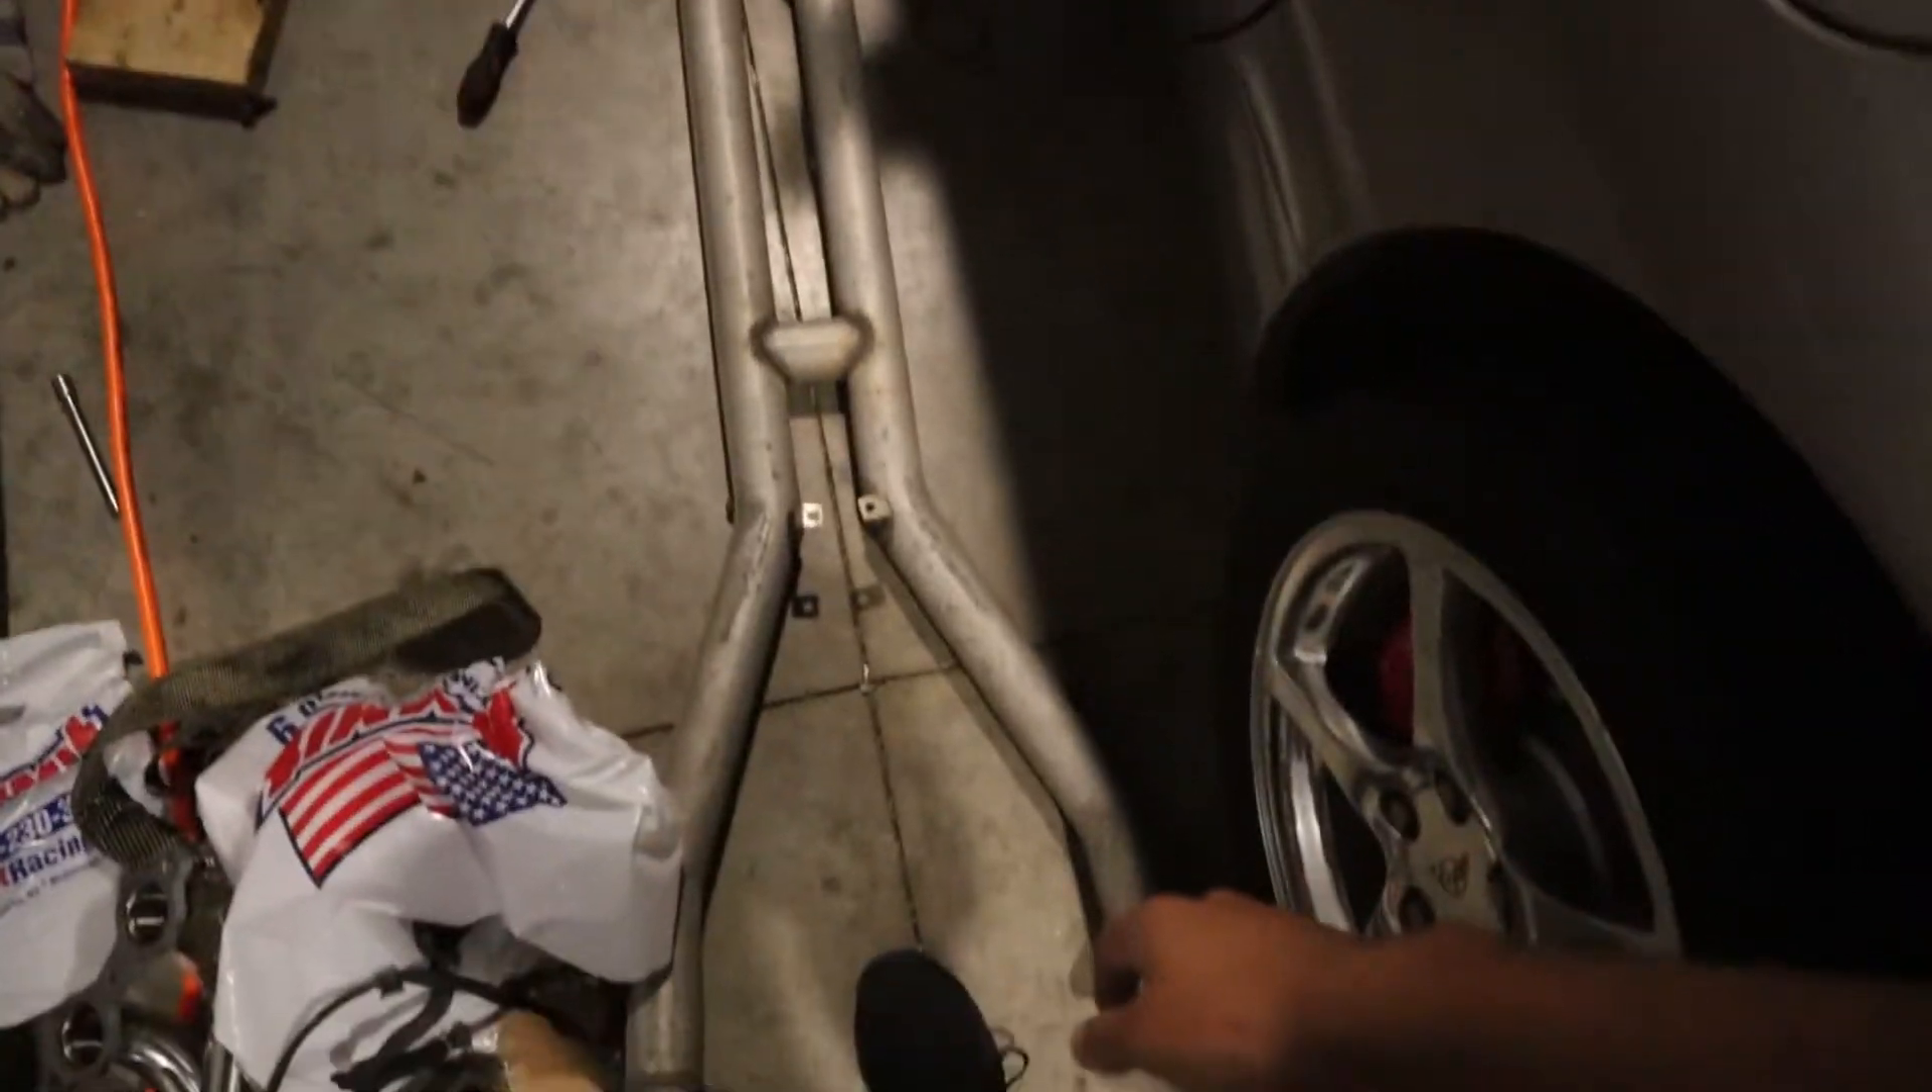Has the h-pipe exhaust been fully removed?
Yes.